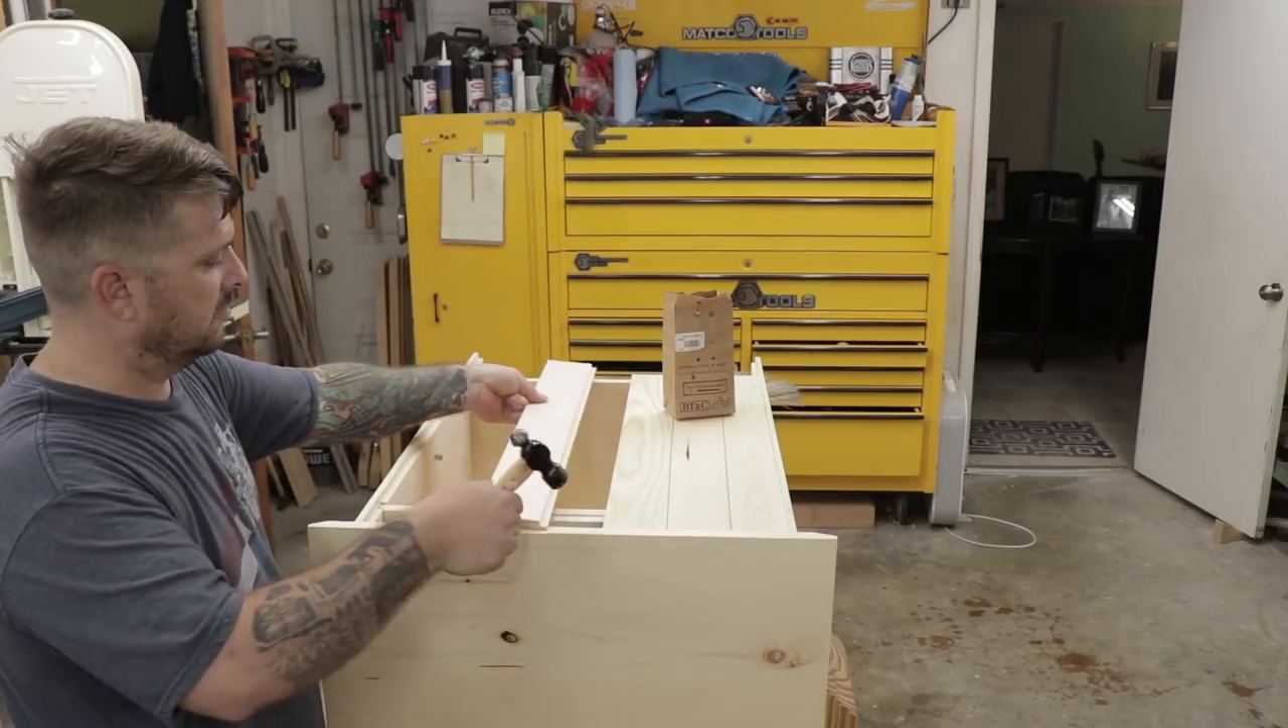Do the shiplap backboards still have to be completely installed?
Yes.